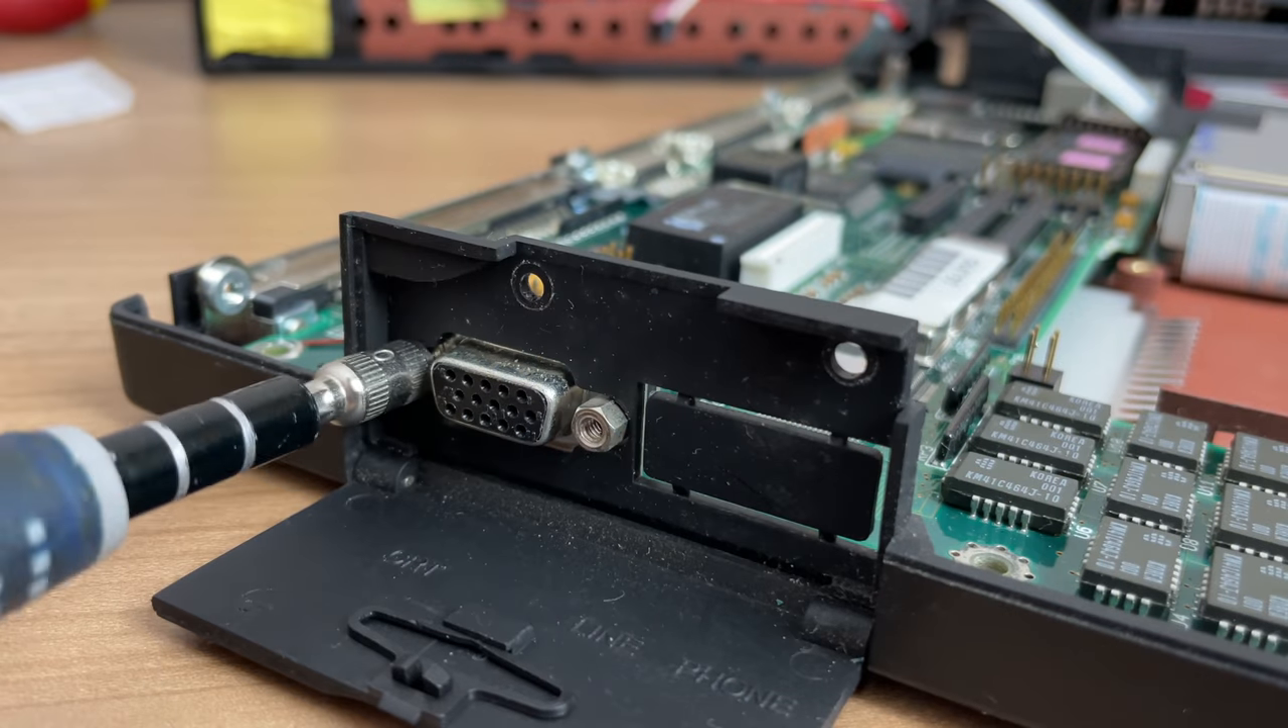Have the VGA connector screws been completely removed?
No.